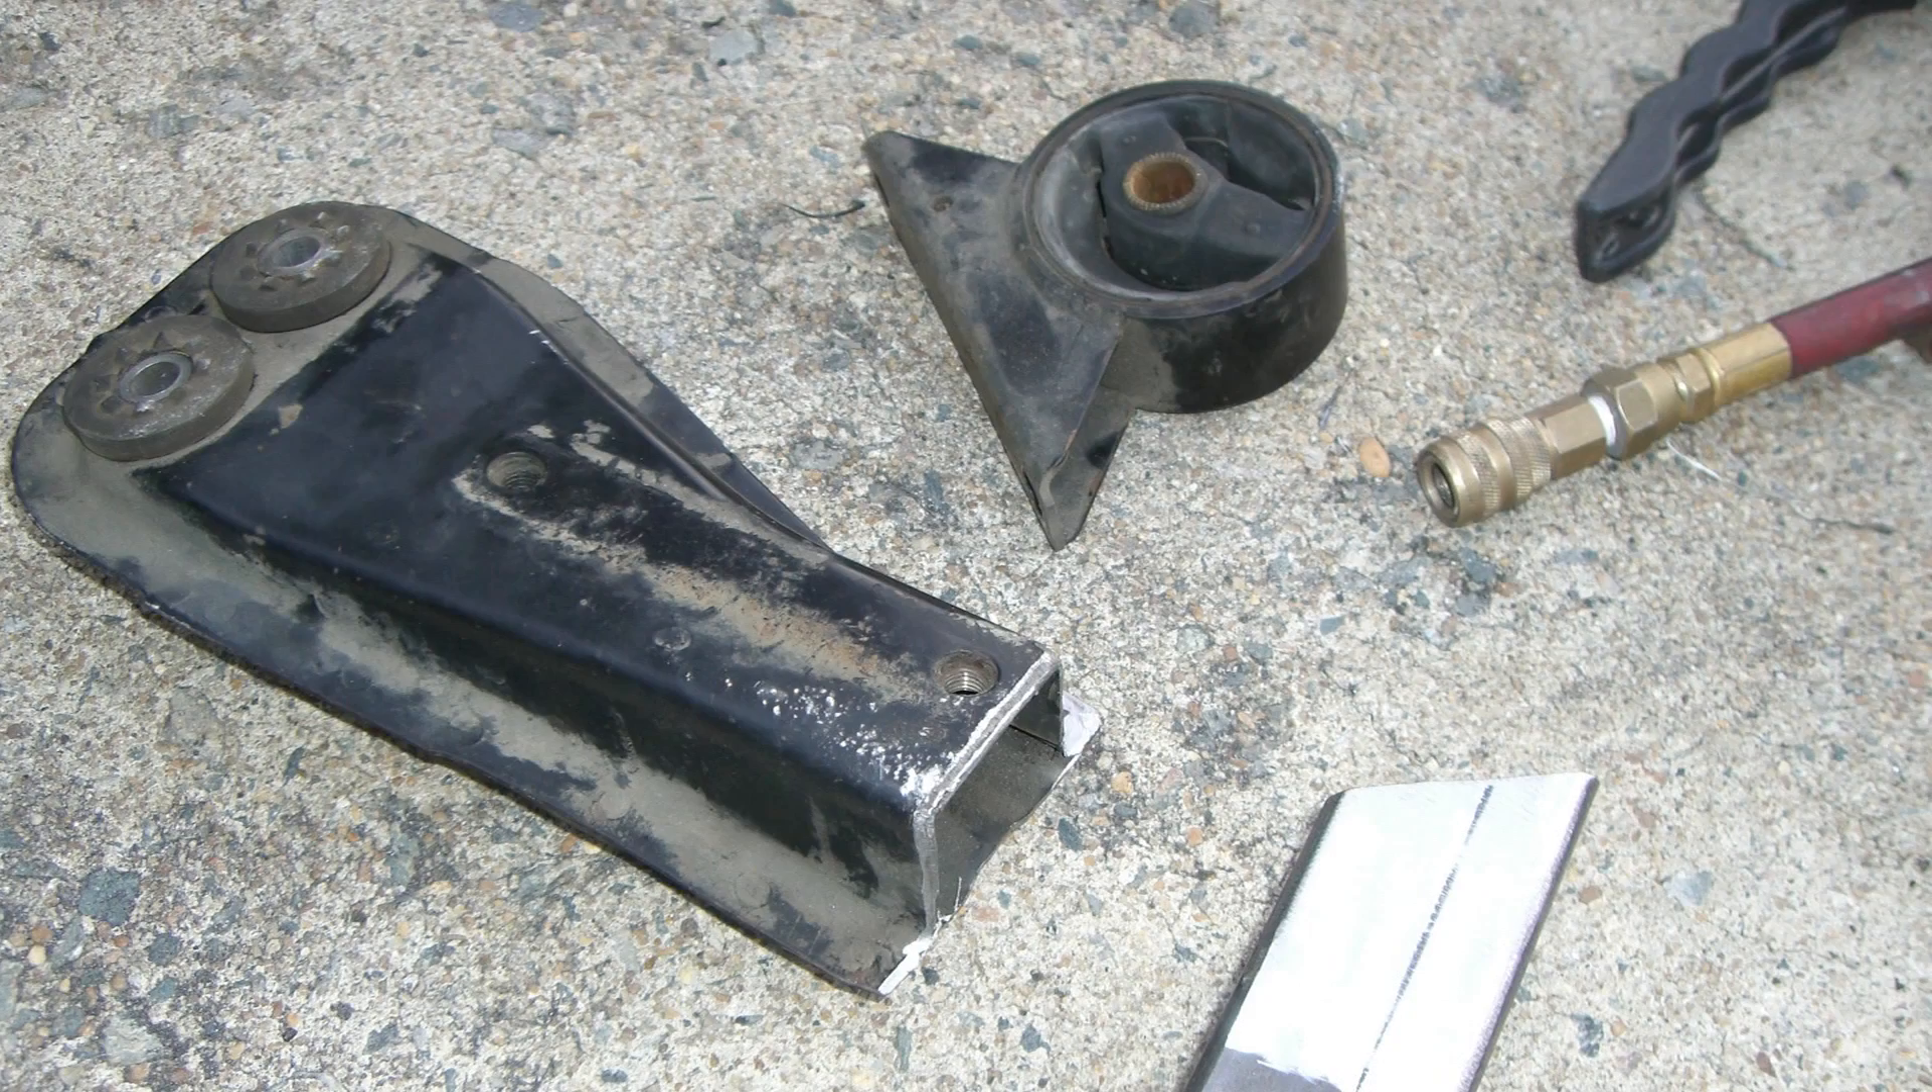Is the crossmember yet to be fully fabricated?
Yes.